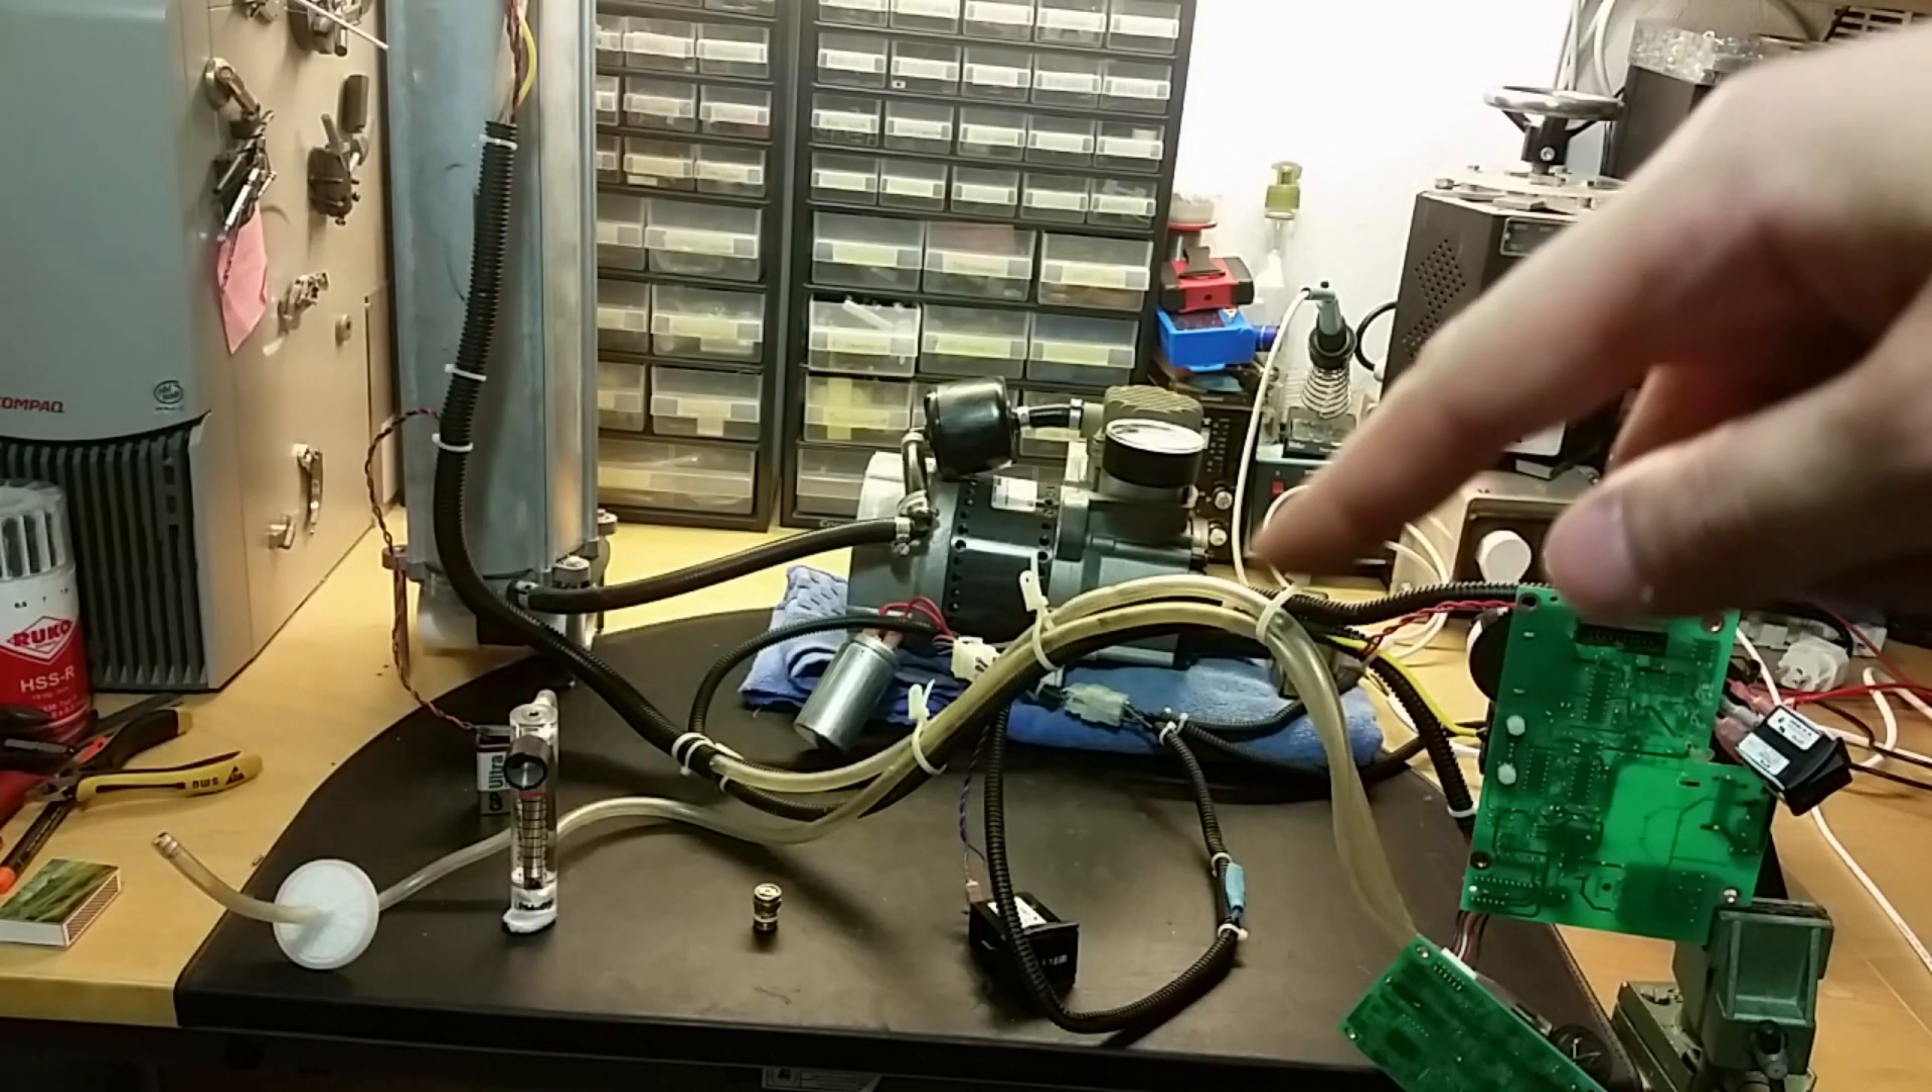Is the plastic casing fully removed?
Yes.